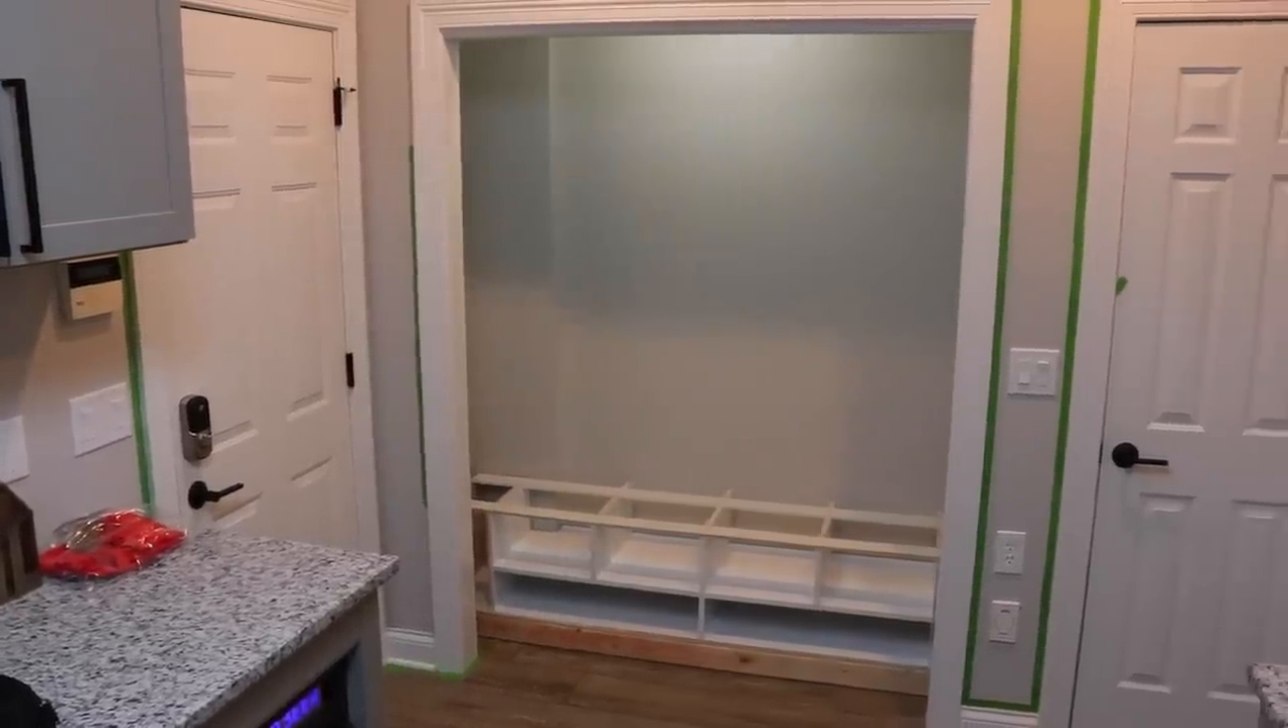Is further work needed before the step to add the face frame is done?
Yes.